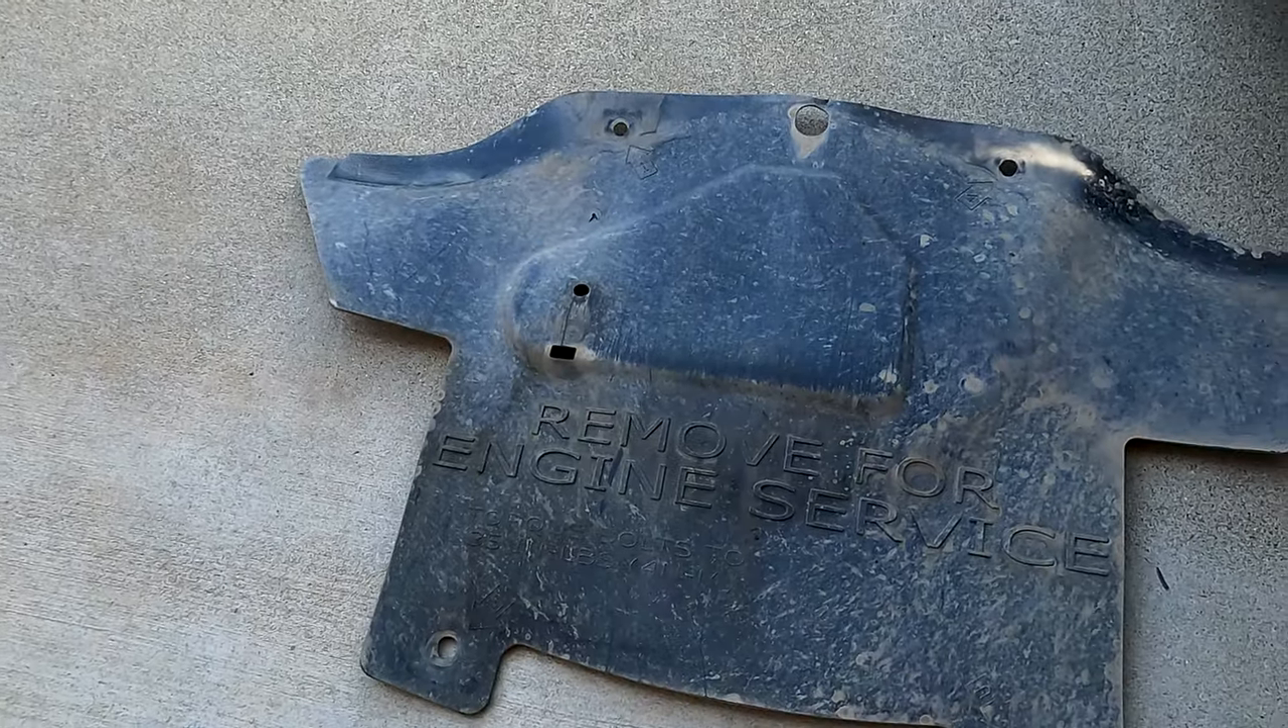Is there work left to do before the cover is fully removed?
No.